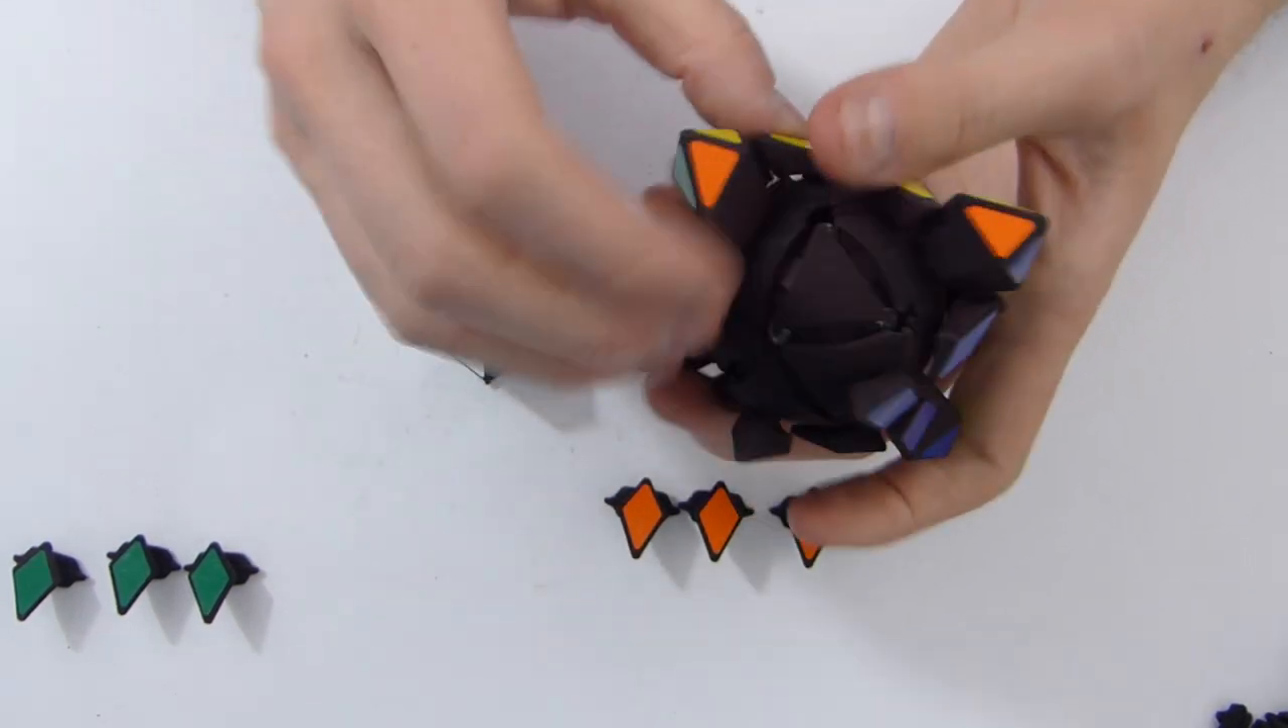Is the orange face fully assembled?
No.